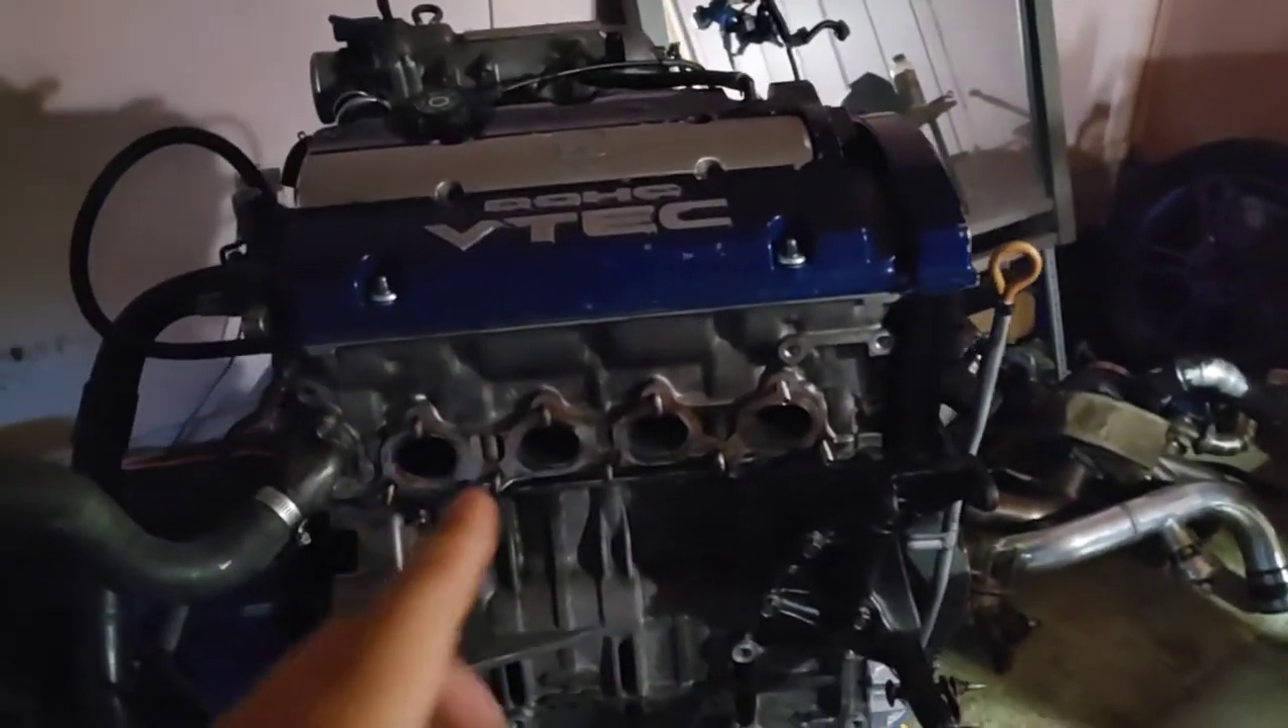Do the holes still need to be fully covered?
Yes.